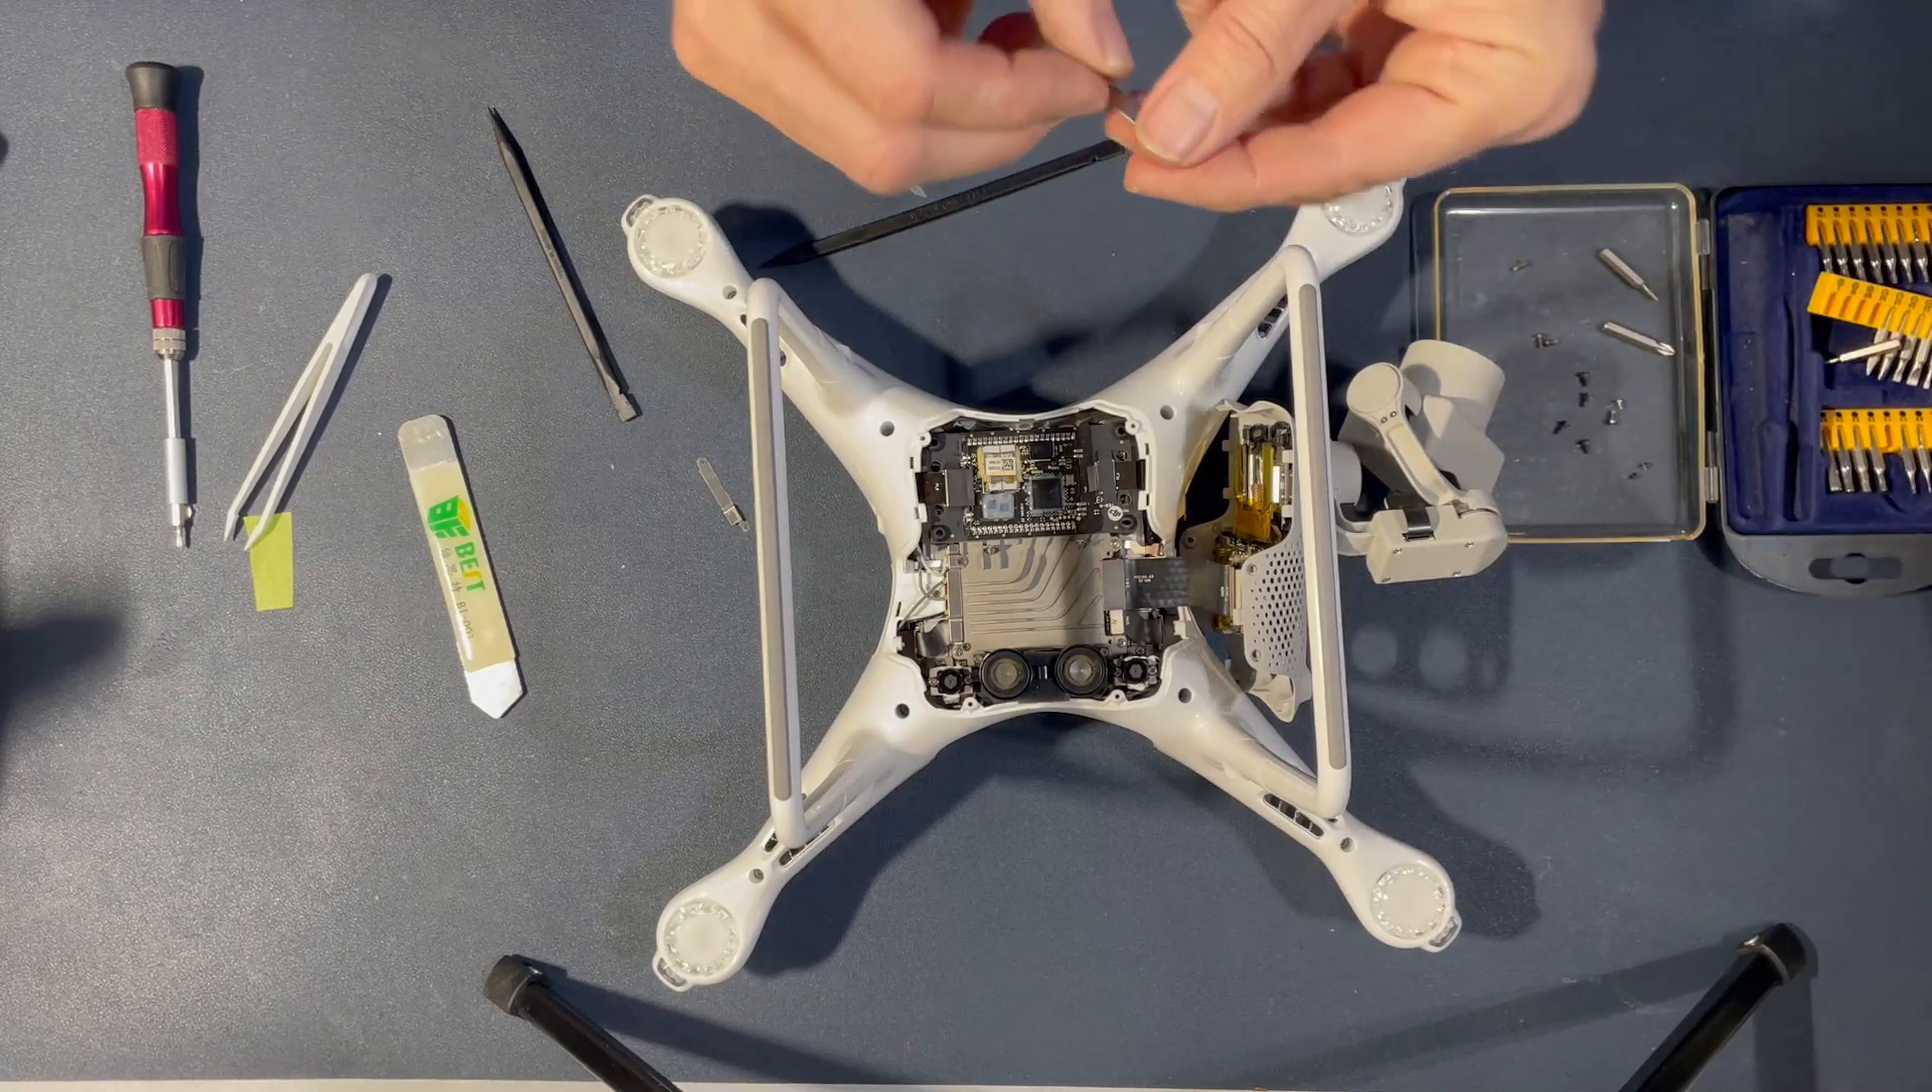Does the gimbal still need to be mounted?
Yes.